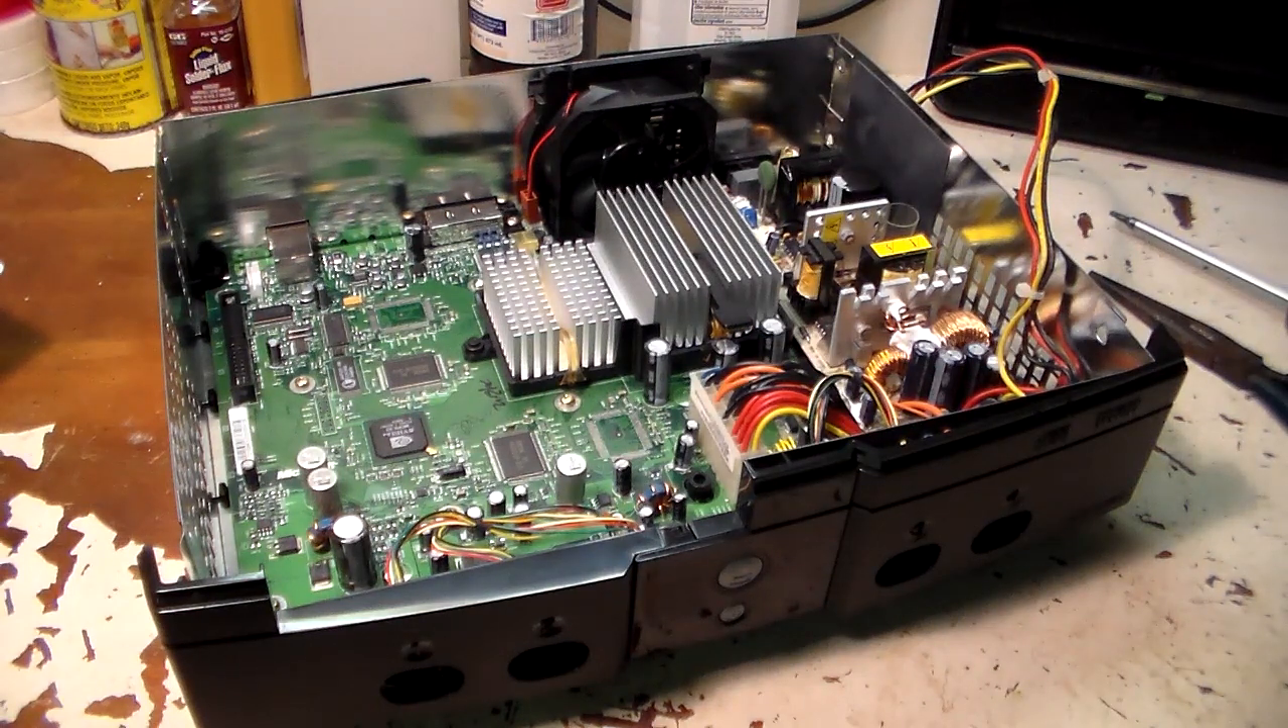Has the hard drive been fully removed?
Yes.